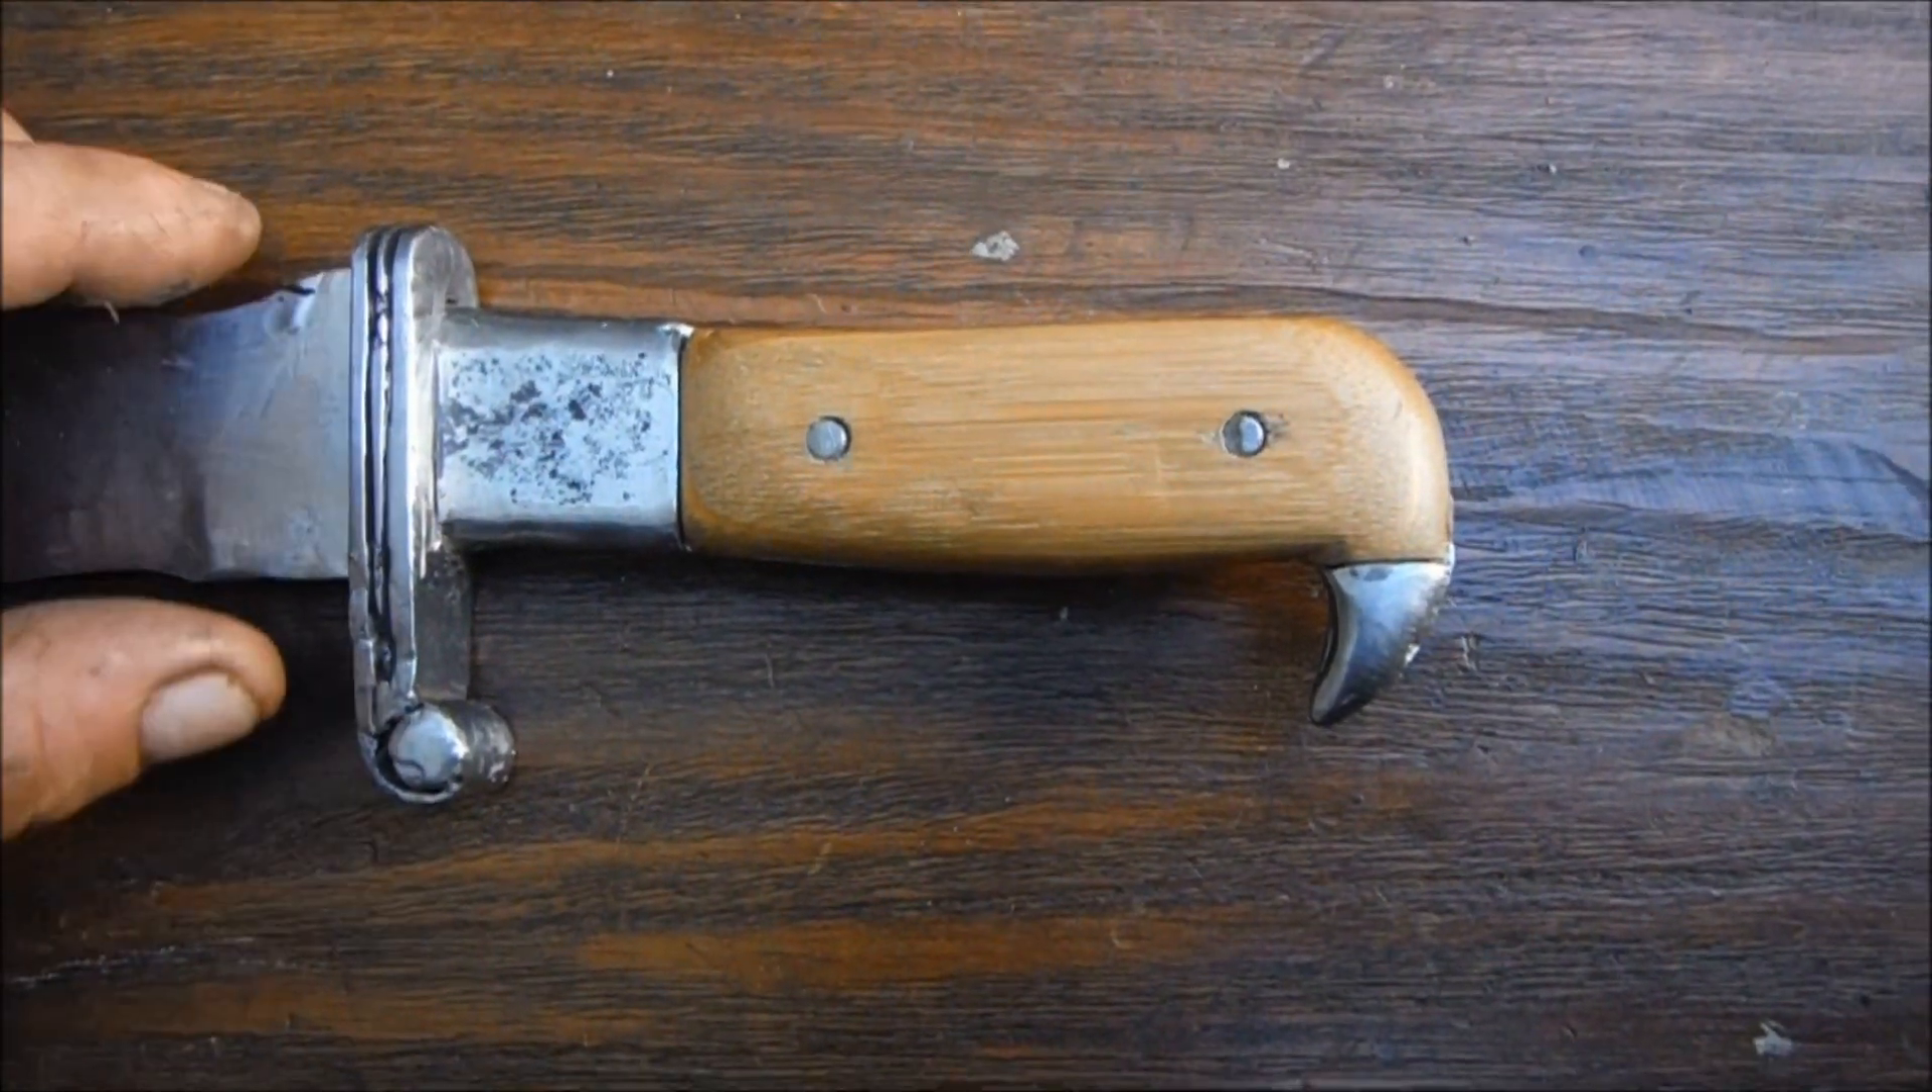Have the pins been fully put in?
Yes.